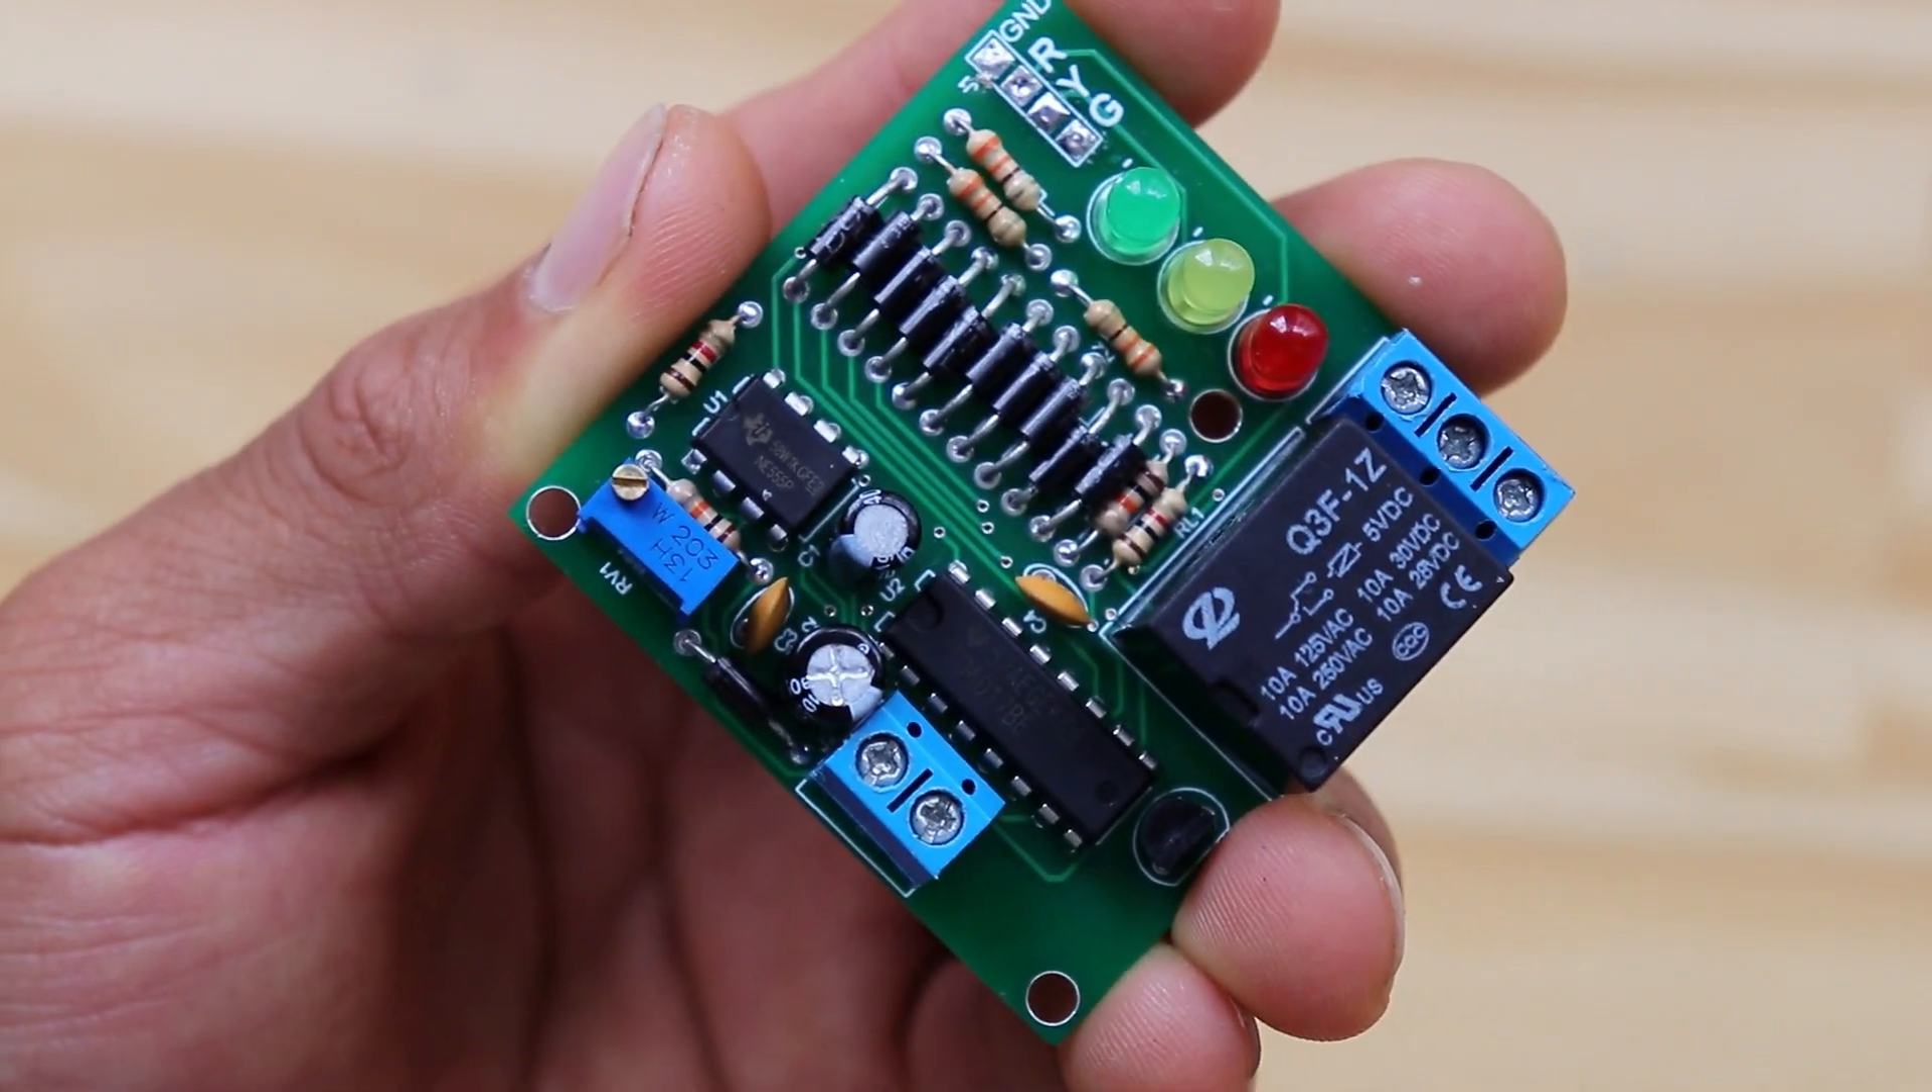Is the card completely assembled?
Yes.